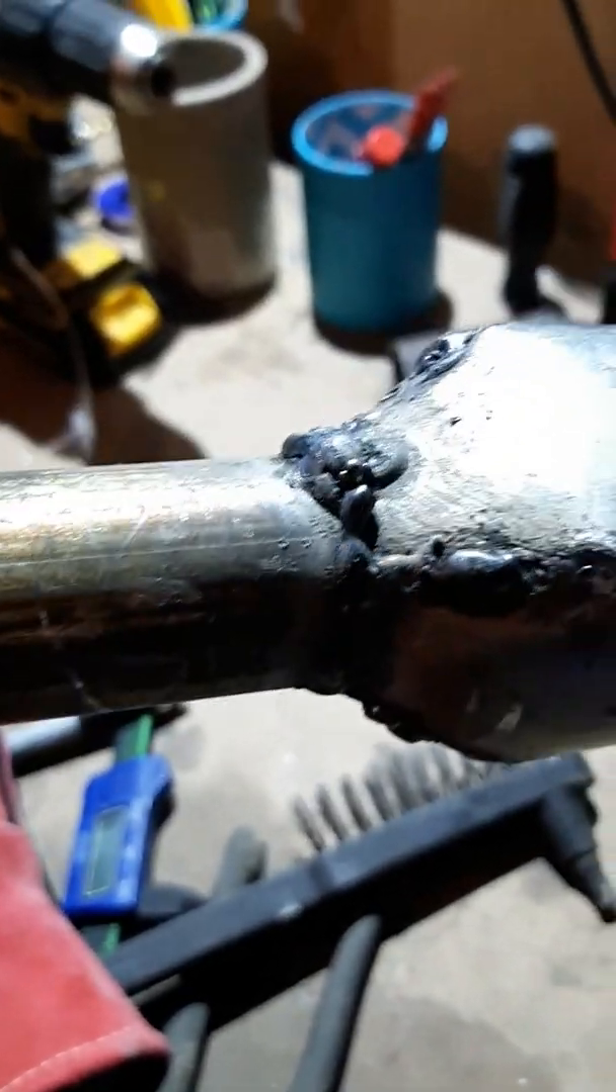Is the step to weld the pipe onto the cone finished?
Yes.